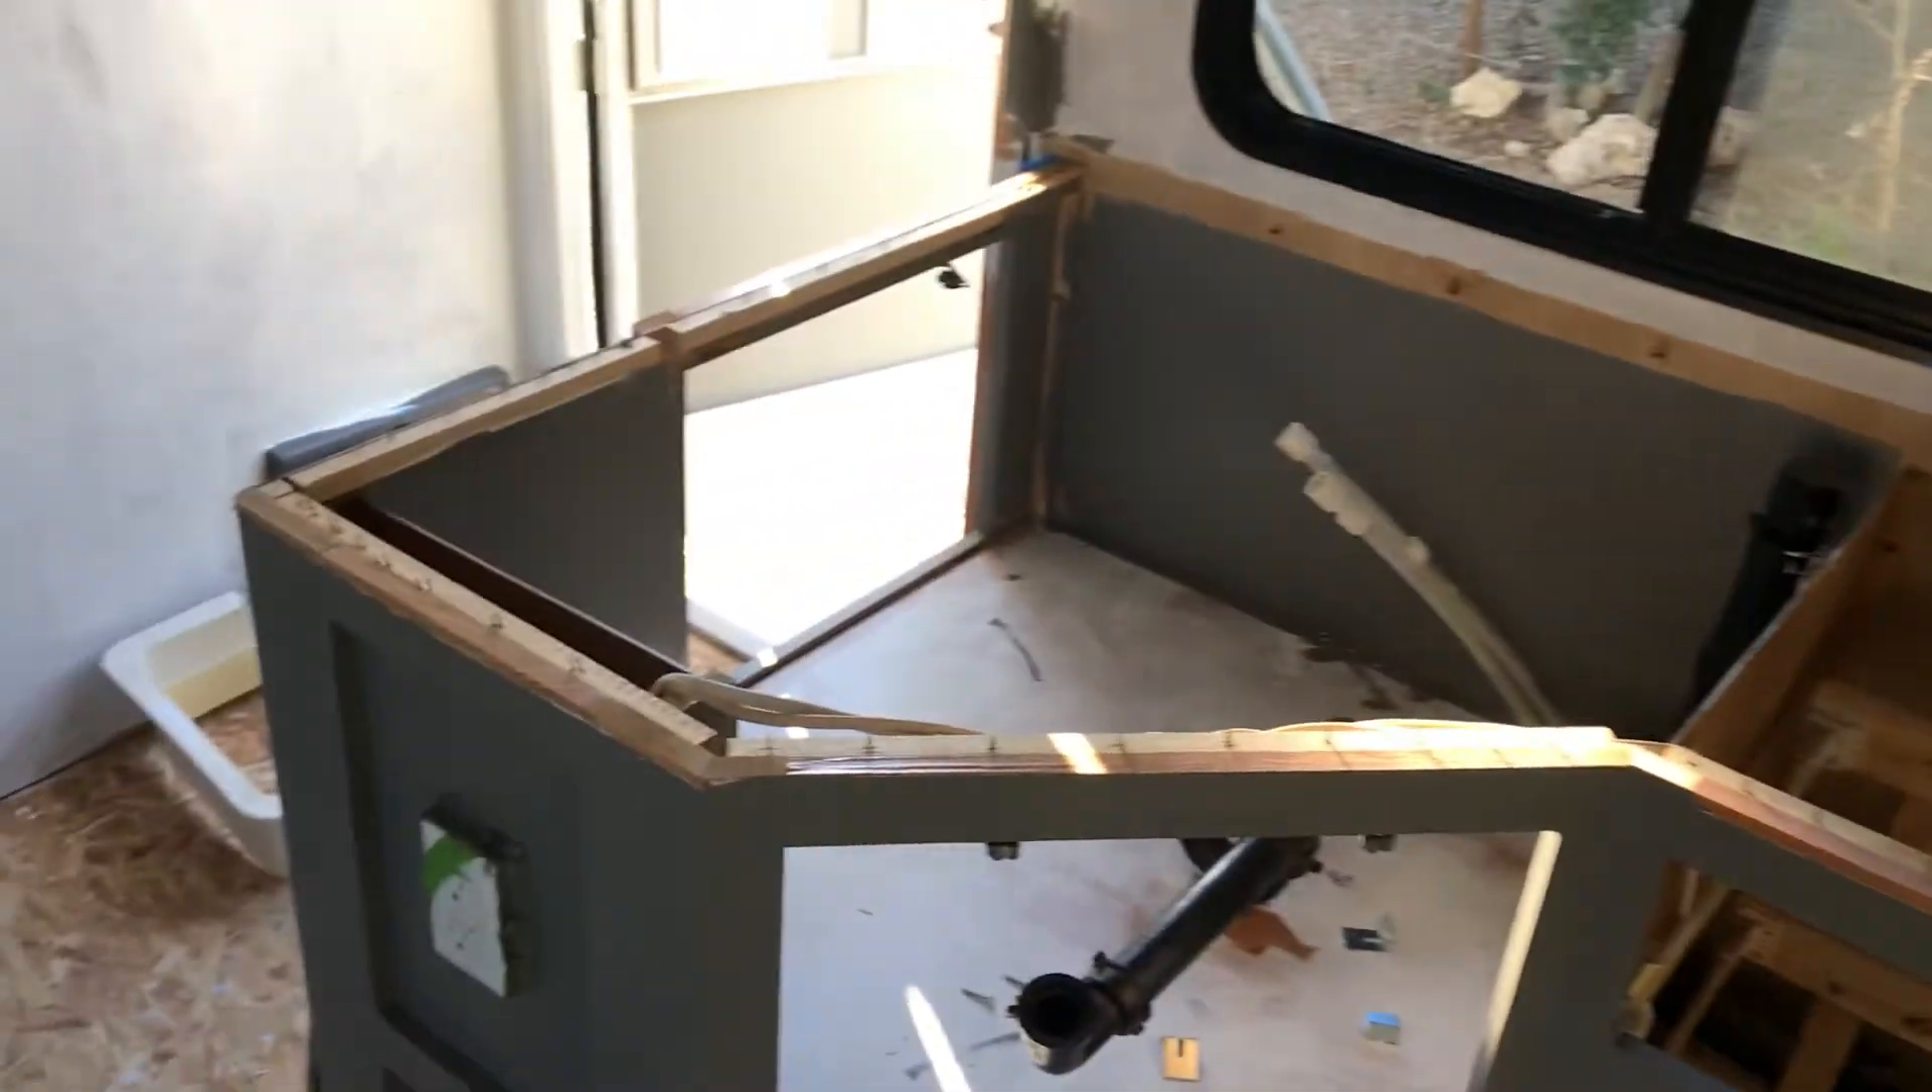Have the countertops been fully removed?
Yes.